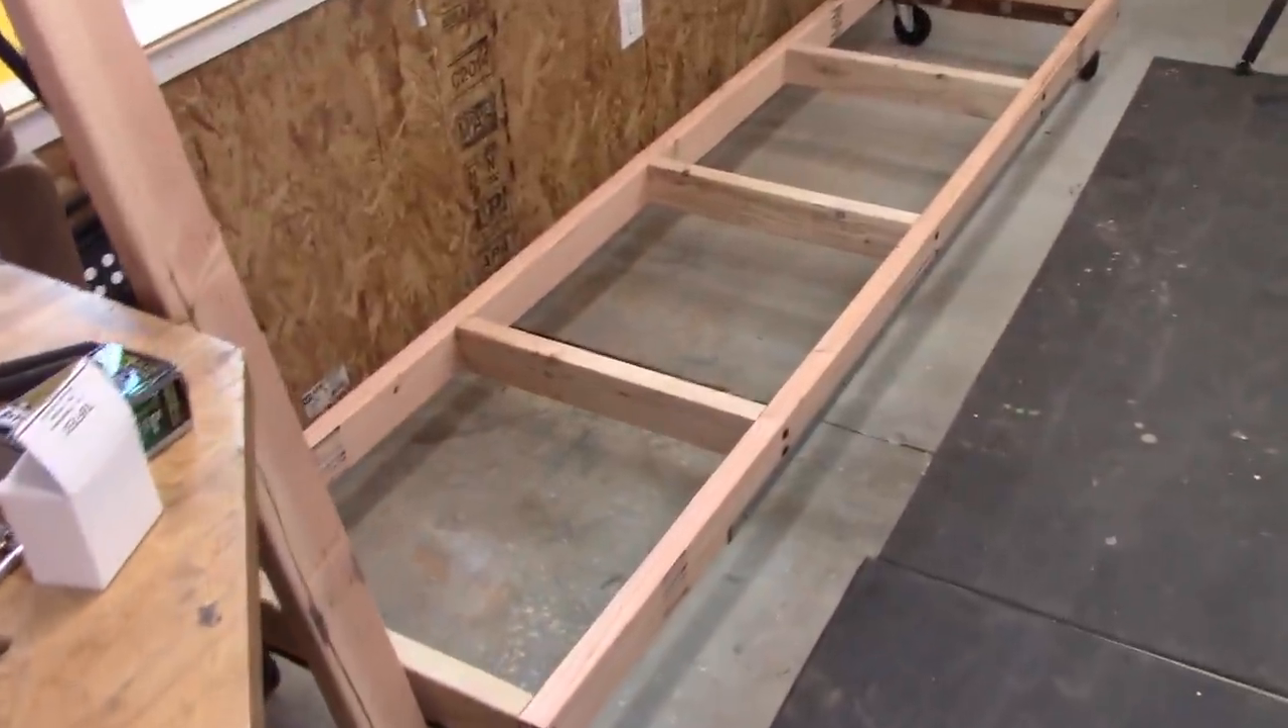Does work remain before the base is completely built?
No.